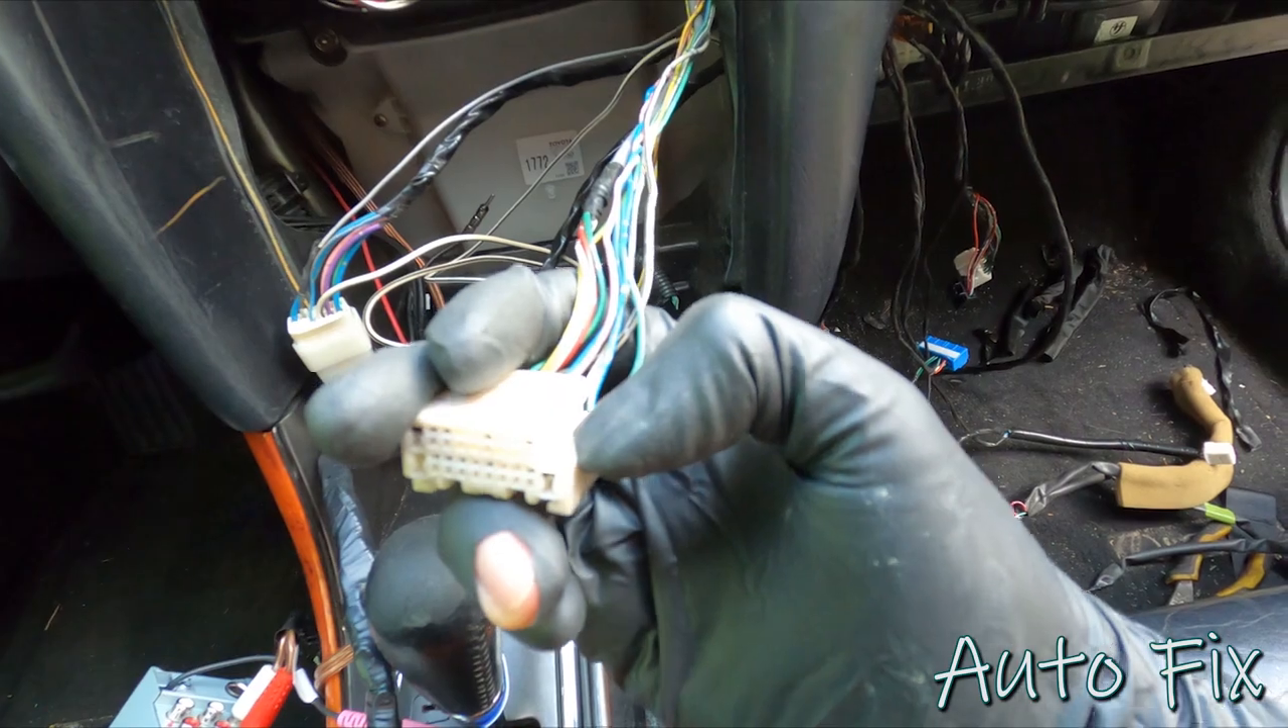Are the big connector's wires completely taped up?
No.